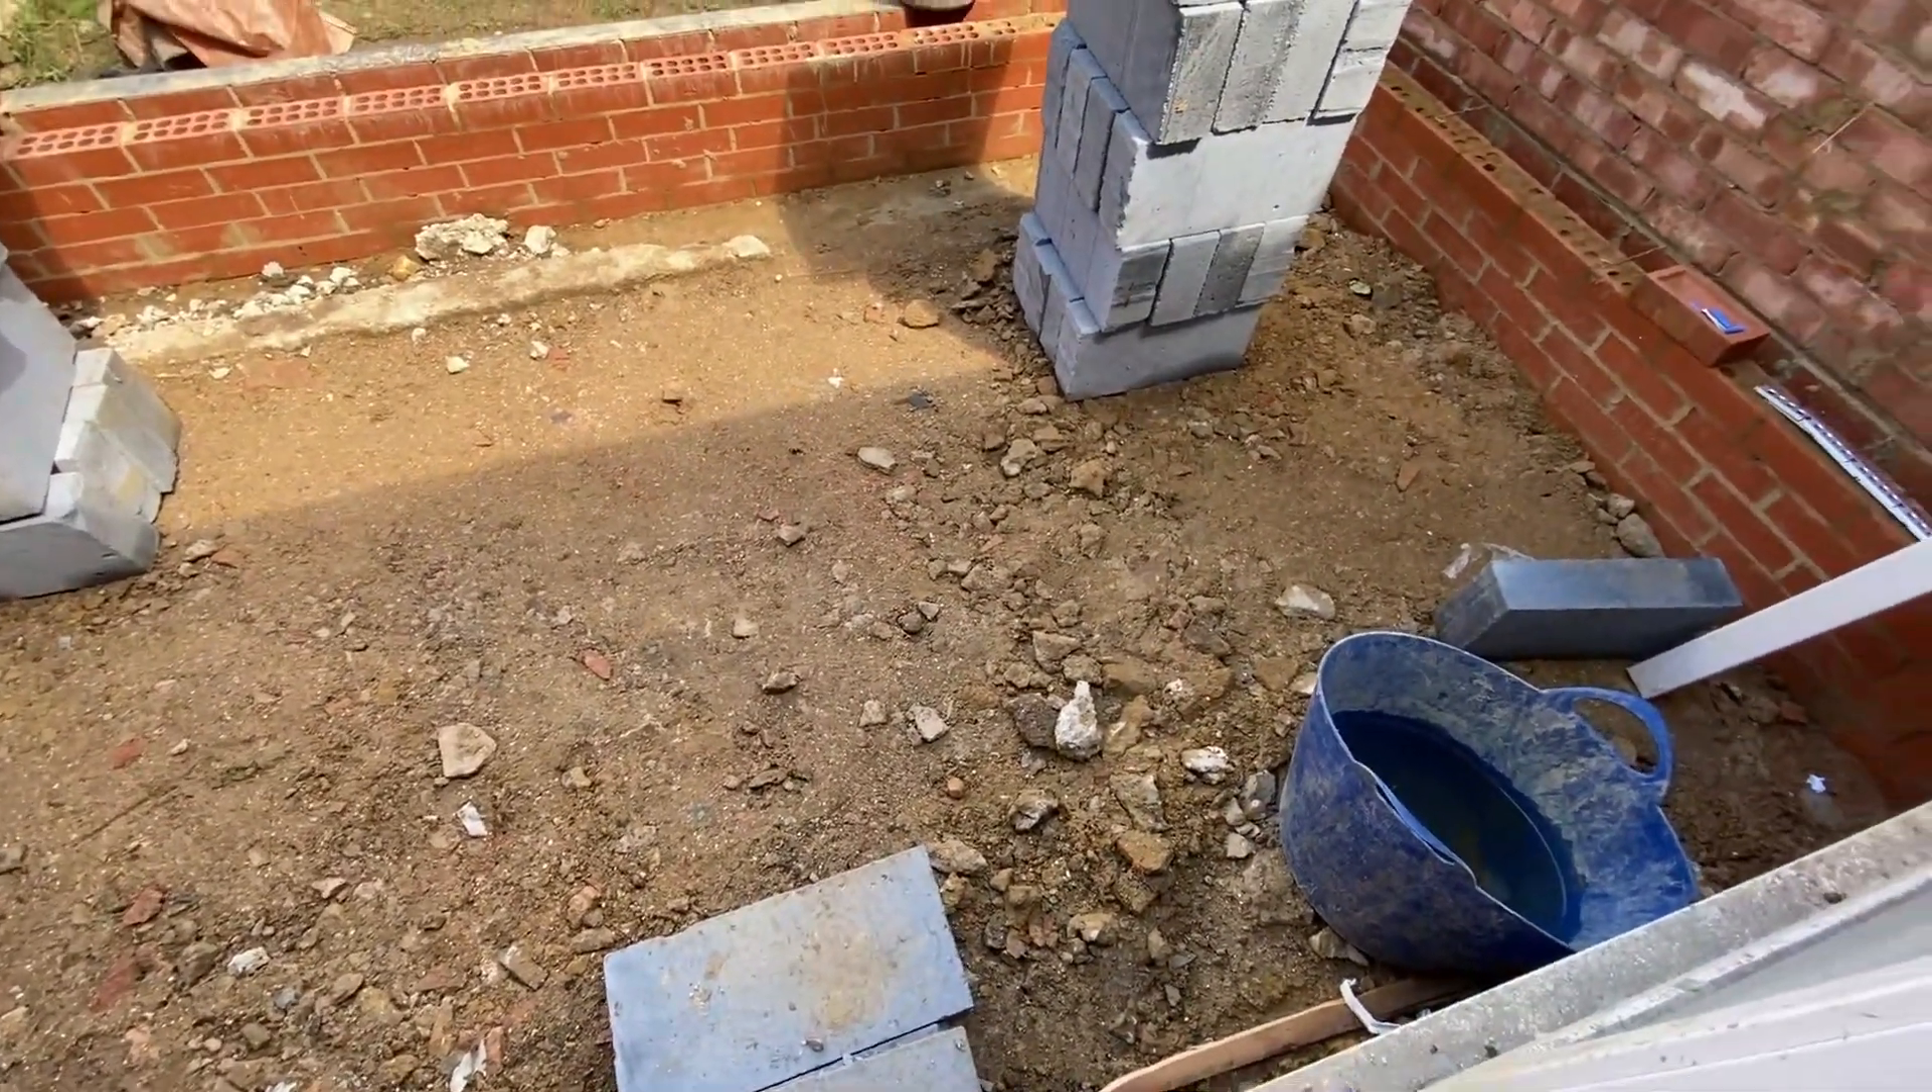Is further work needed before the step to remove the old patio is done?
No.